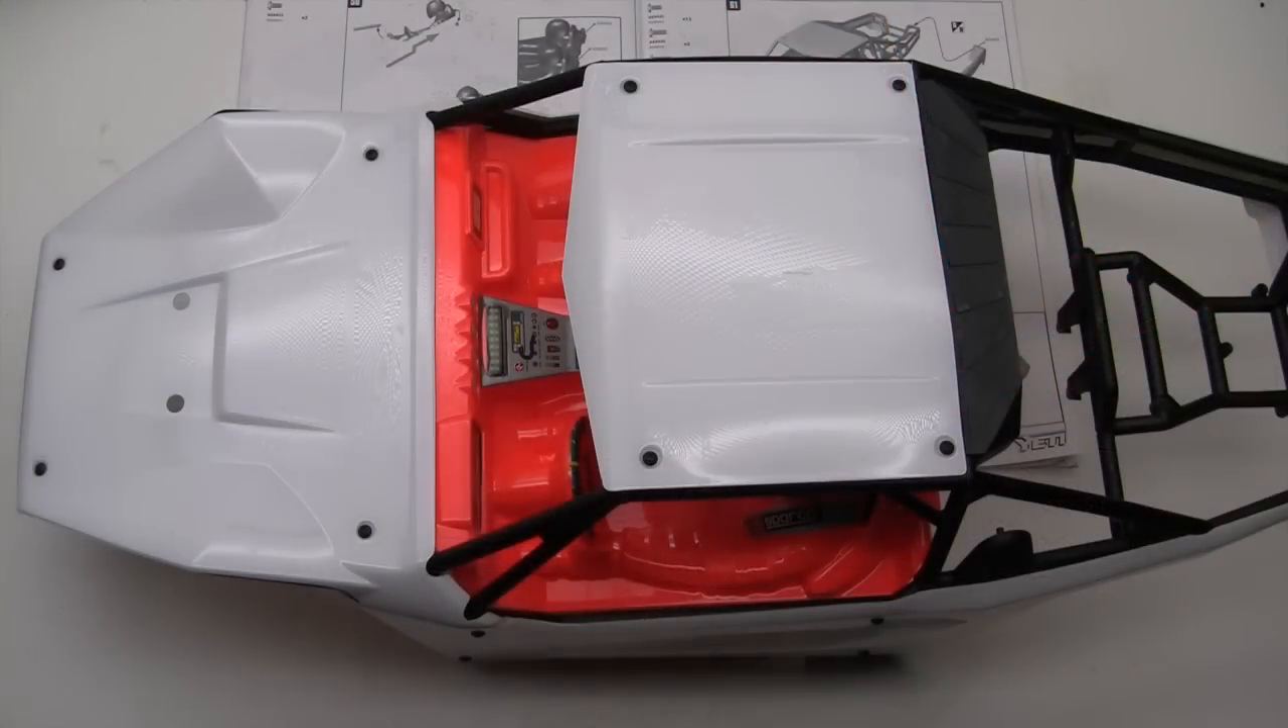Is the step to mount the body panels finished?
Yes.